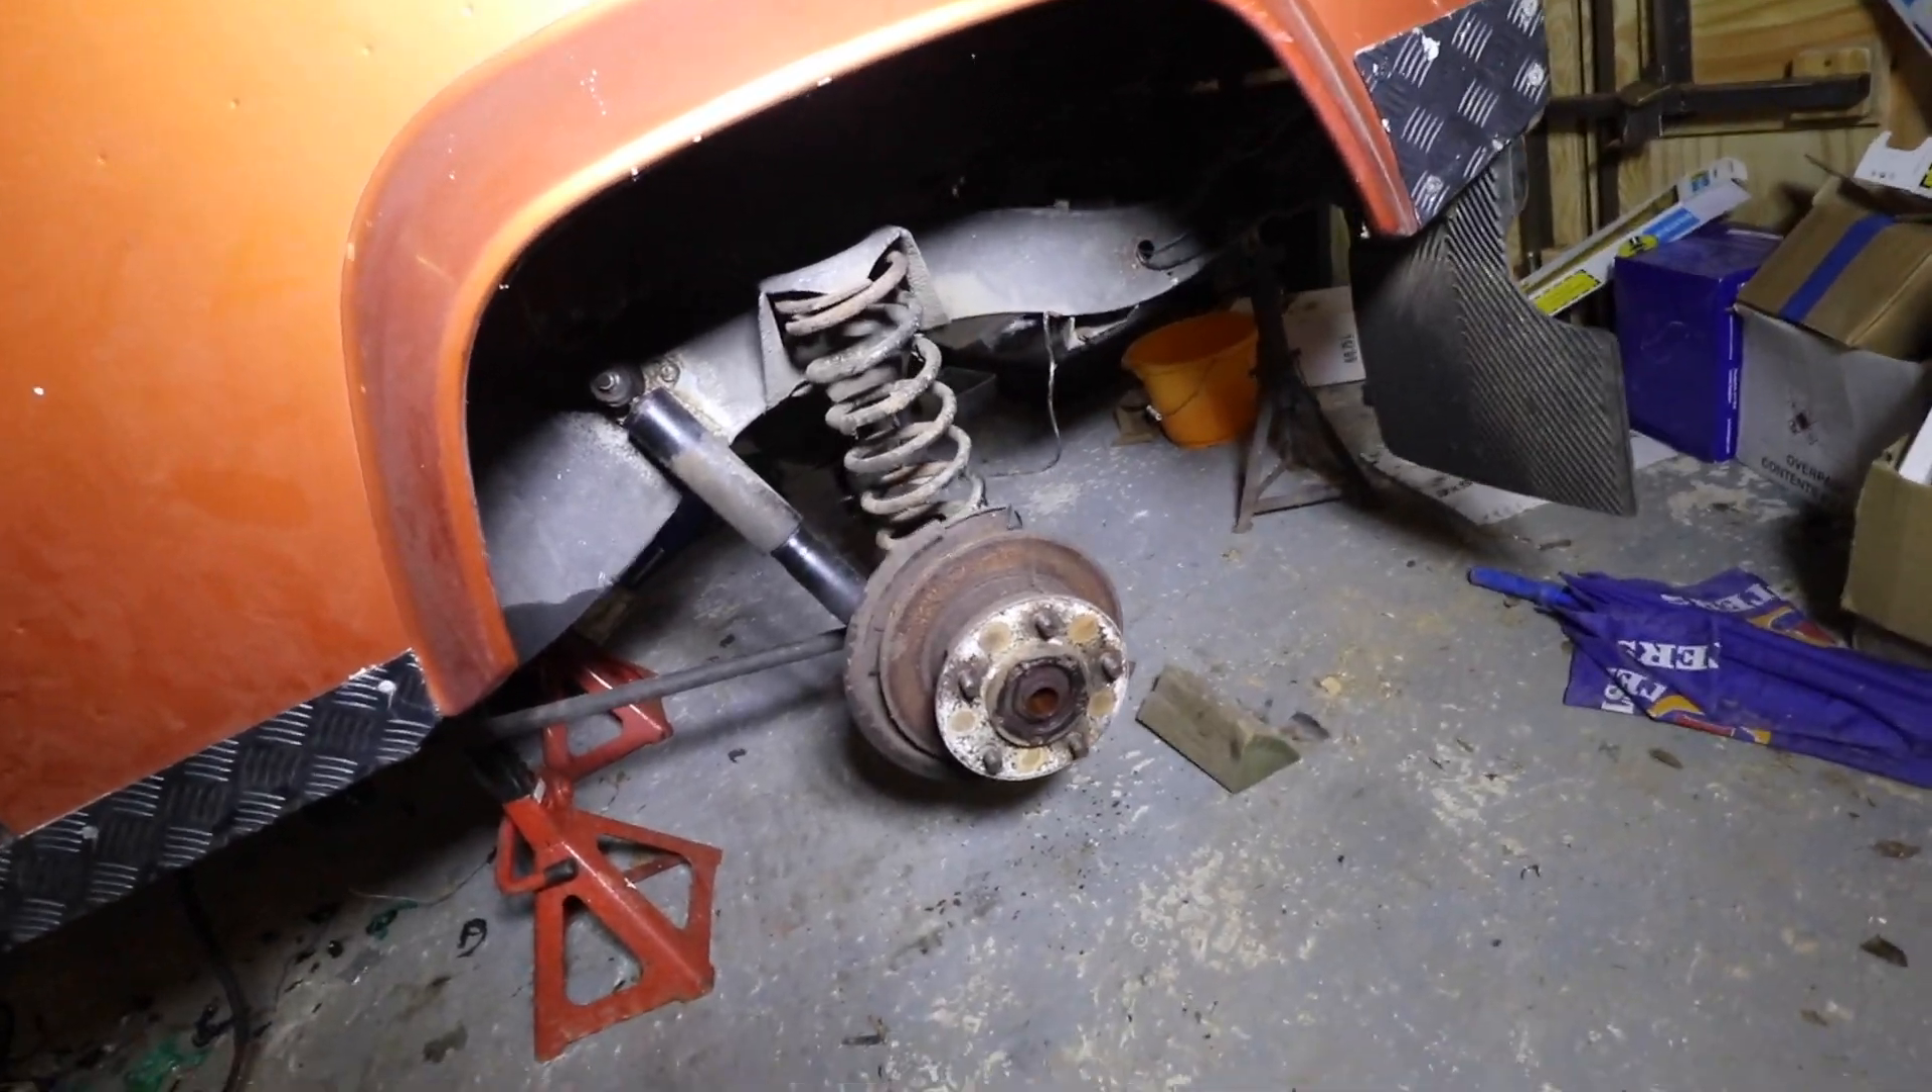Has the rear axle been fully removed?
No.